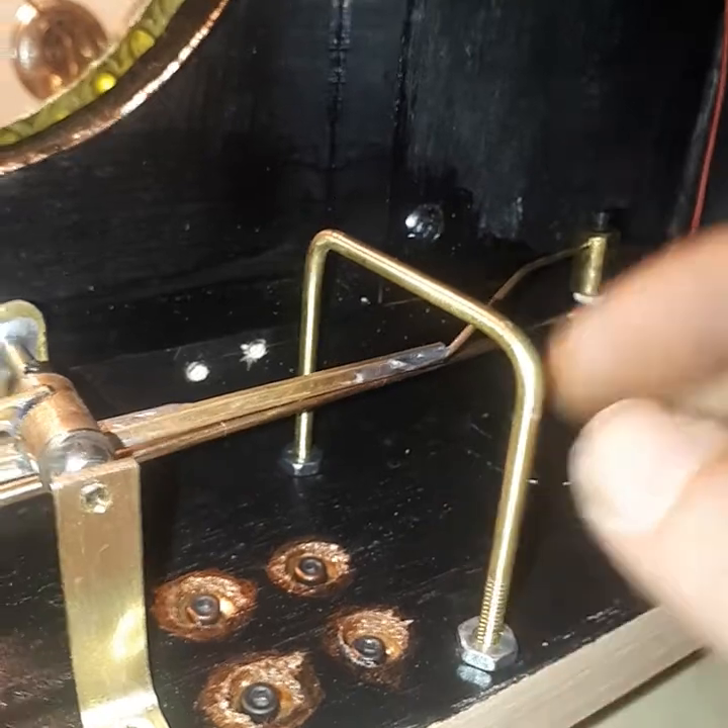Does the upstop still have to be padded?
Yes.